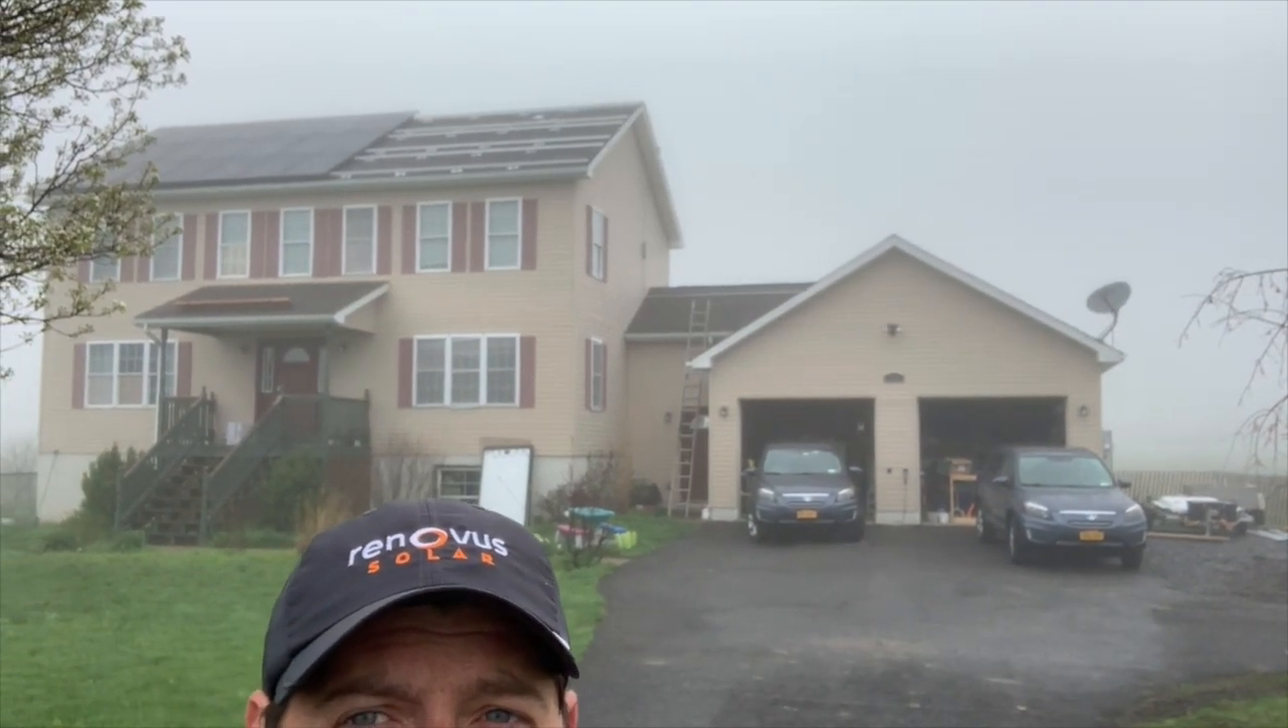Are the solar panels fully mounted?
No.